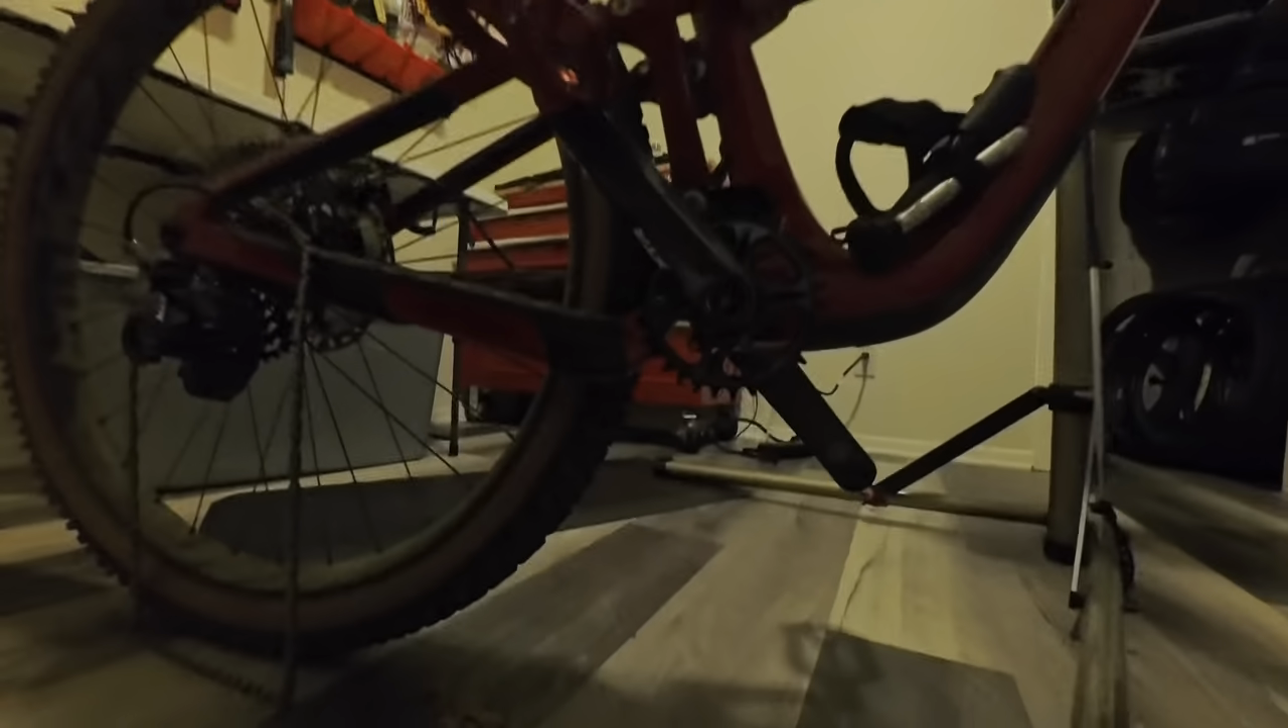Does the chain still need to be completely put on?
Yes.